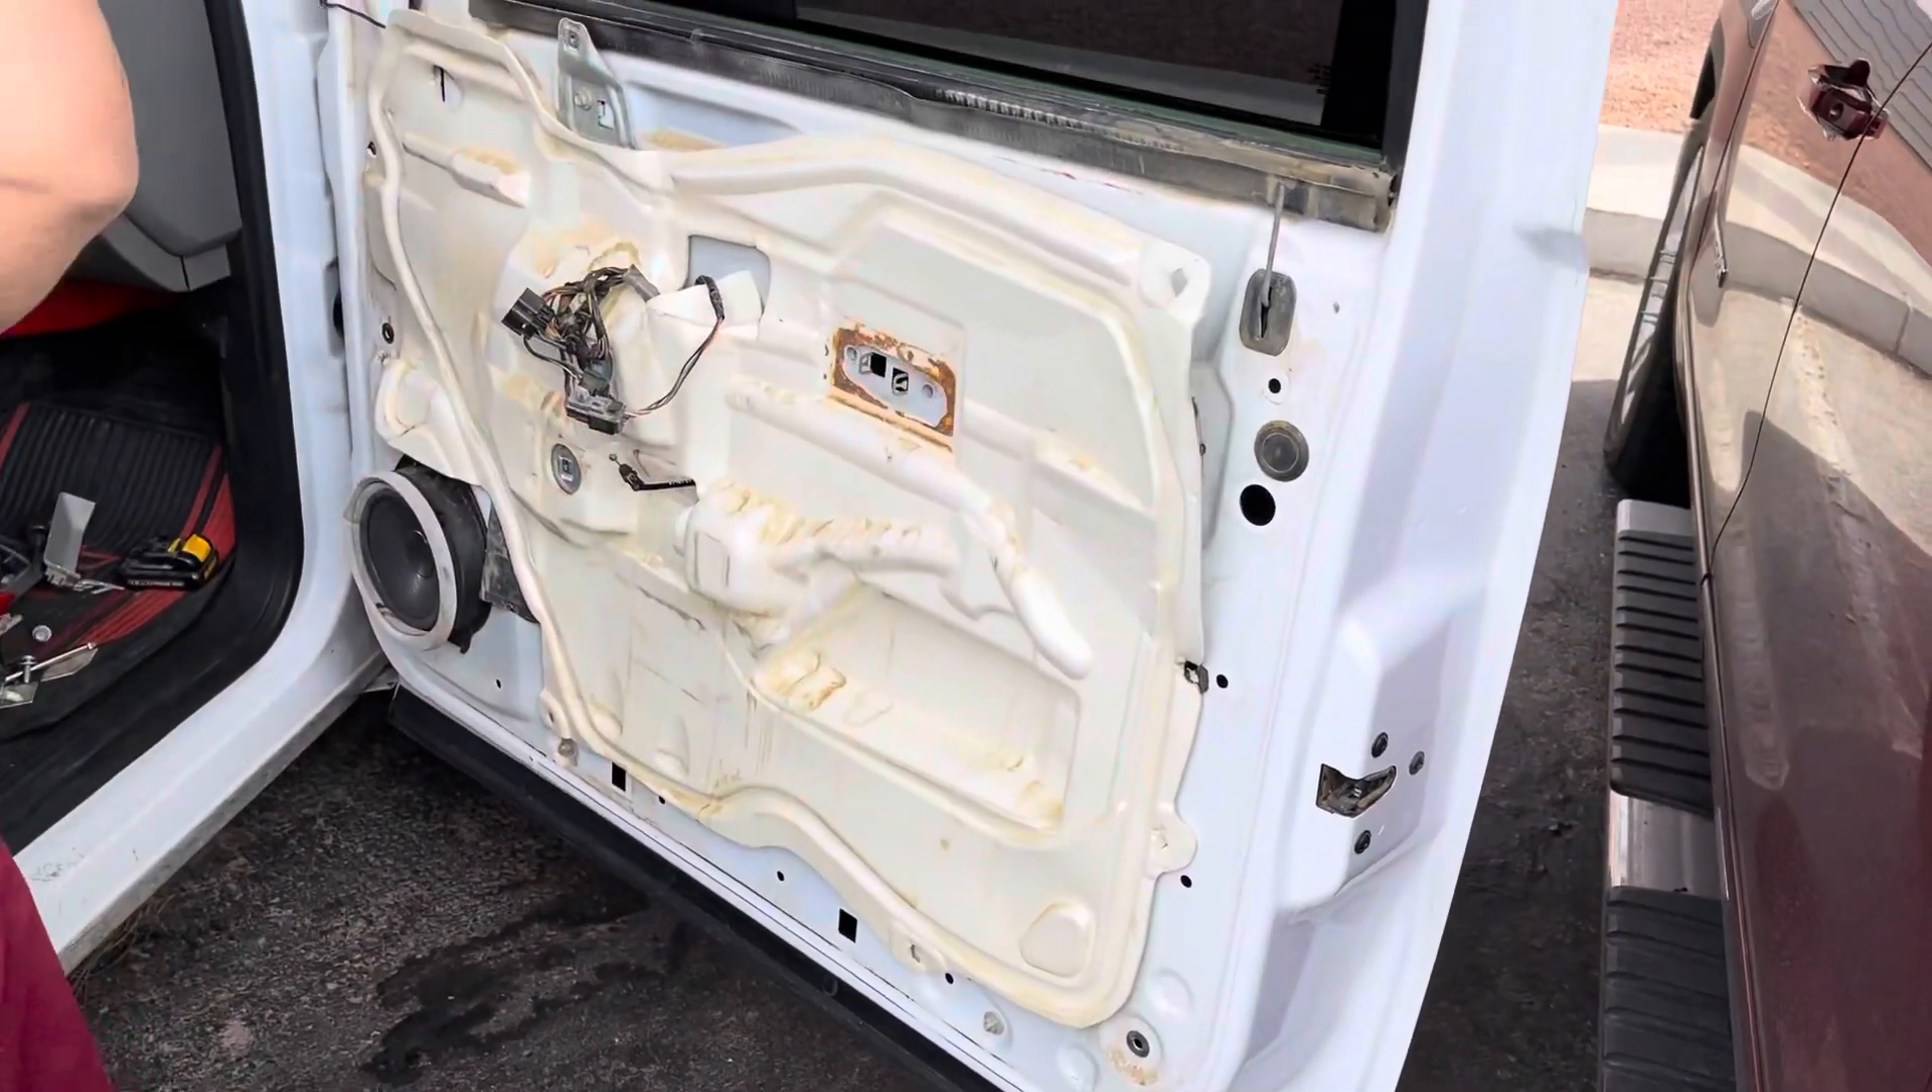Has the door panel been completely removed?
Yes.